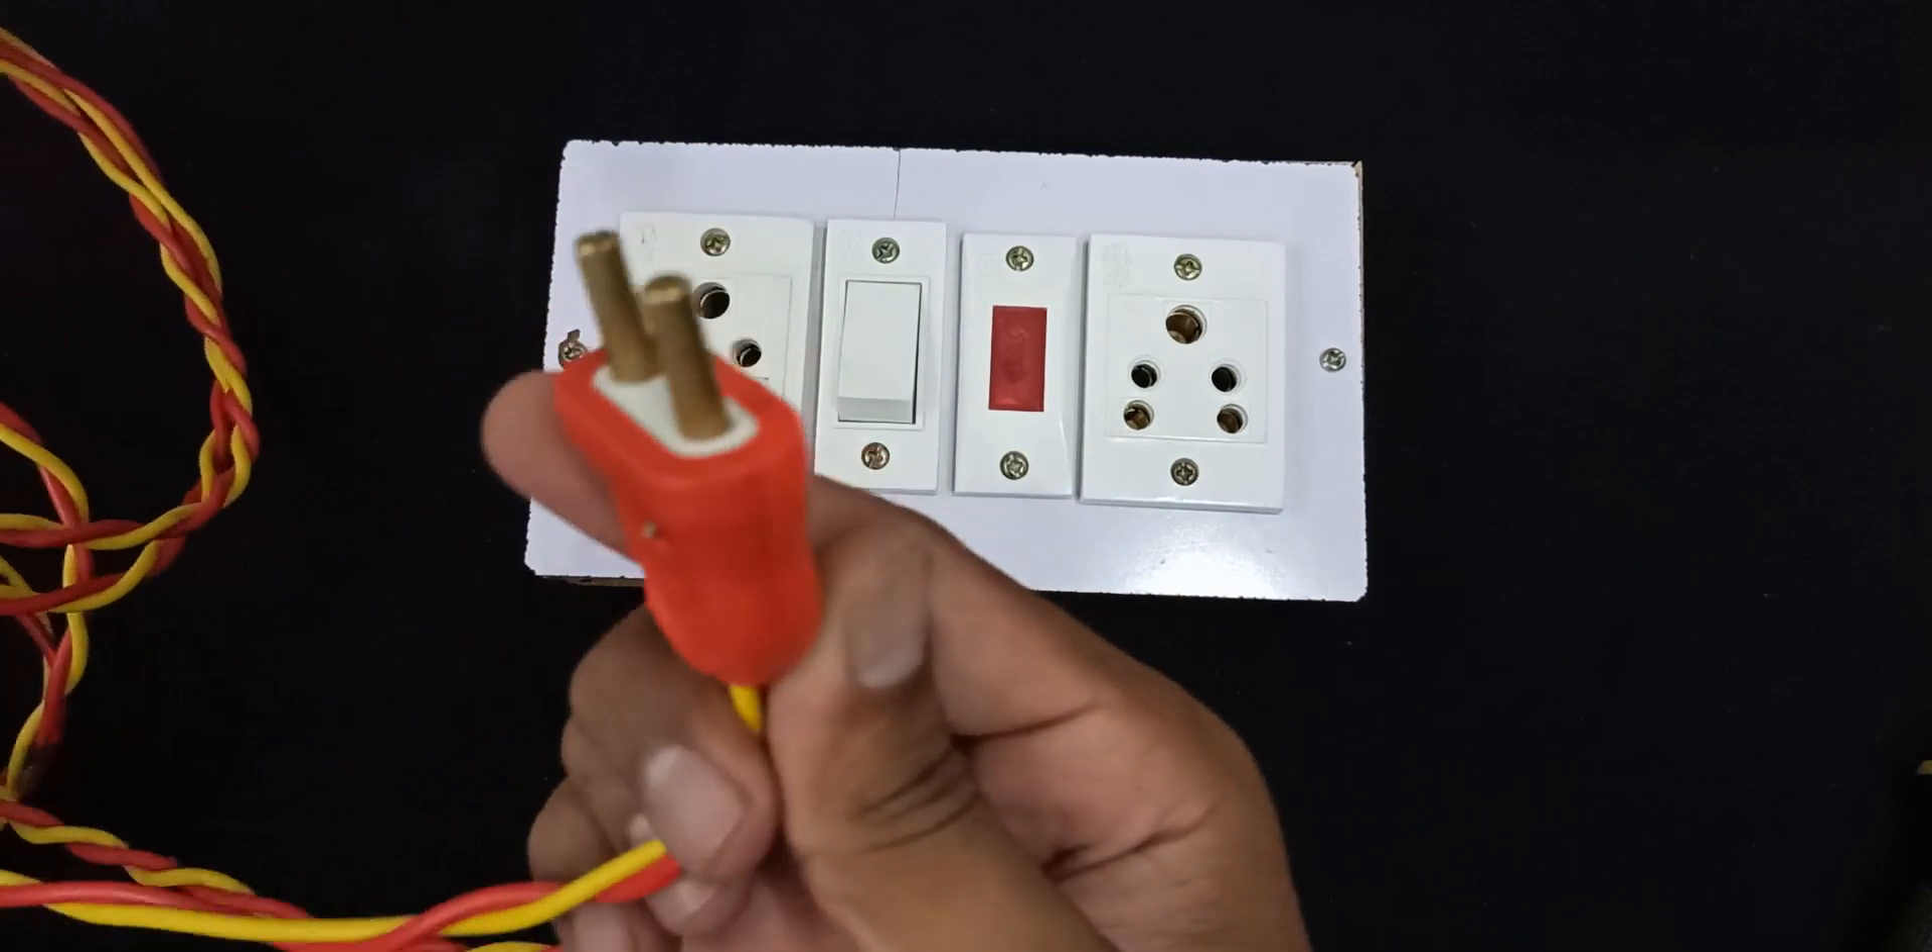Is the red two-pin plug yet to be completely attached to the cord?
No.